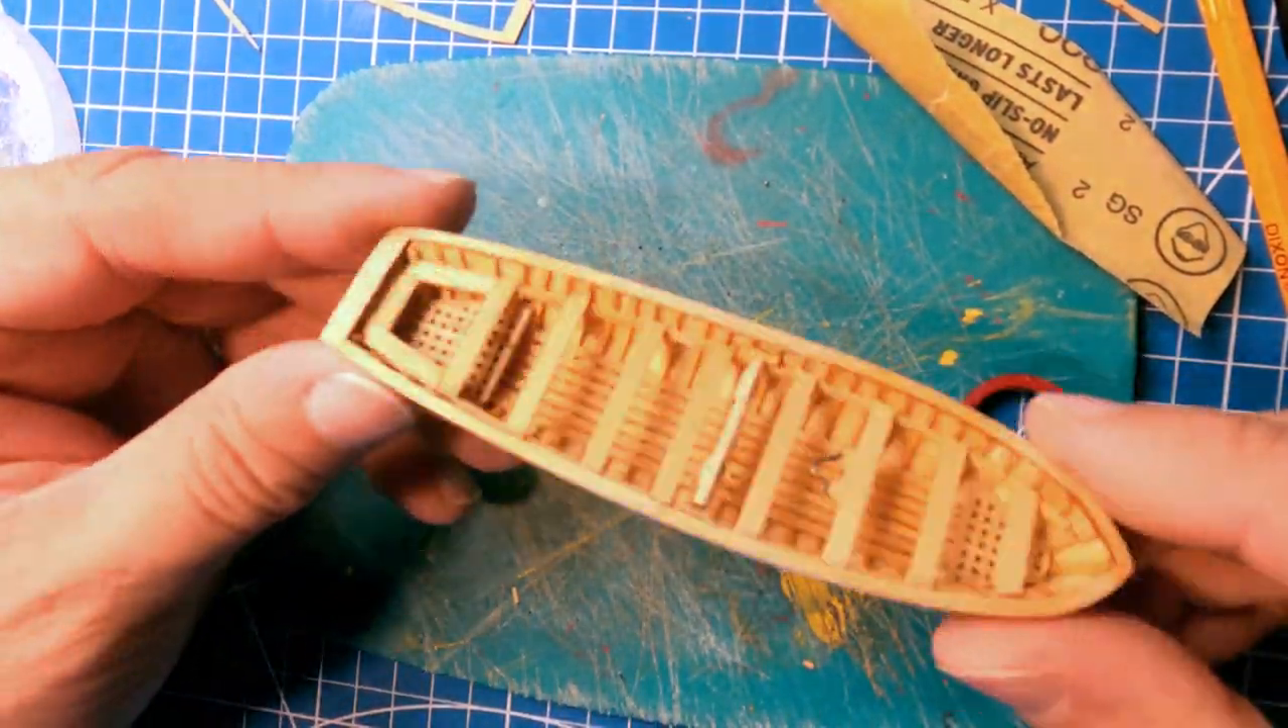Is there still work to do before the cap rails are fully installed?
No.